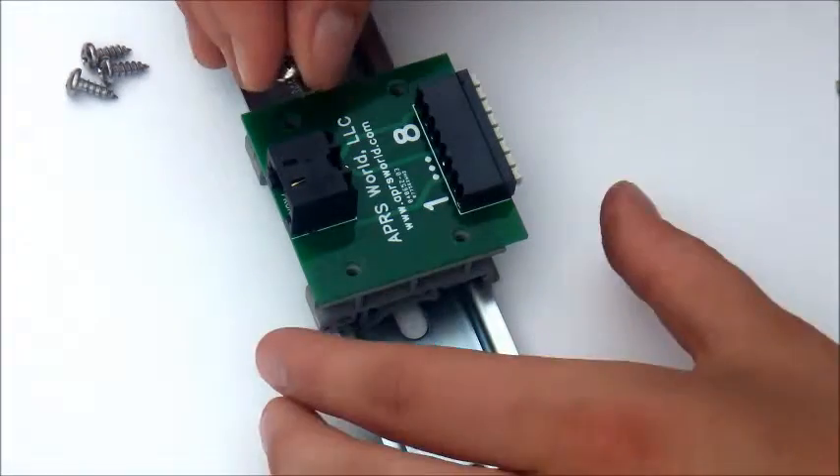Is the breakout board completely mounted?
No.